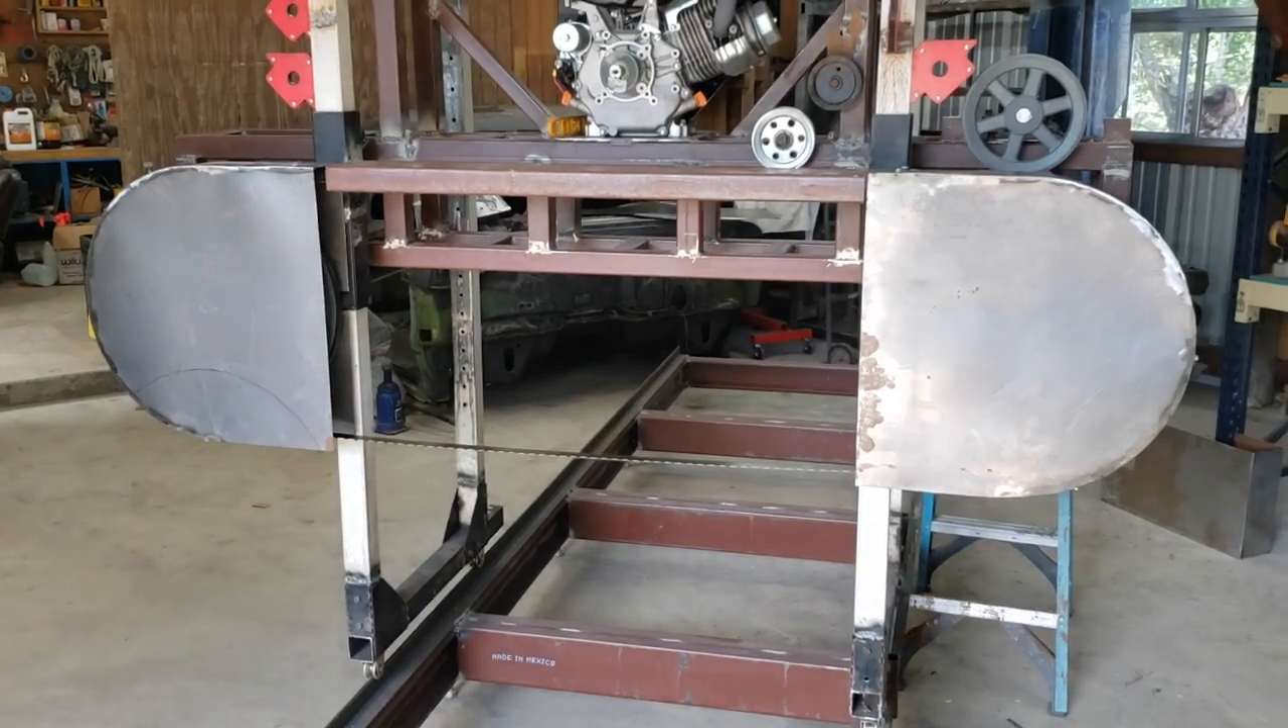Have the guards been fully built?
Yes.